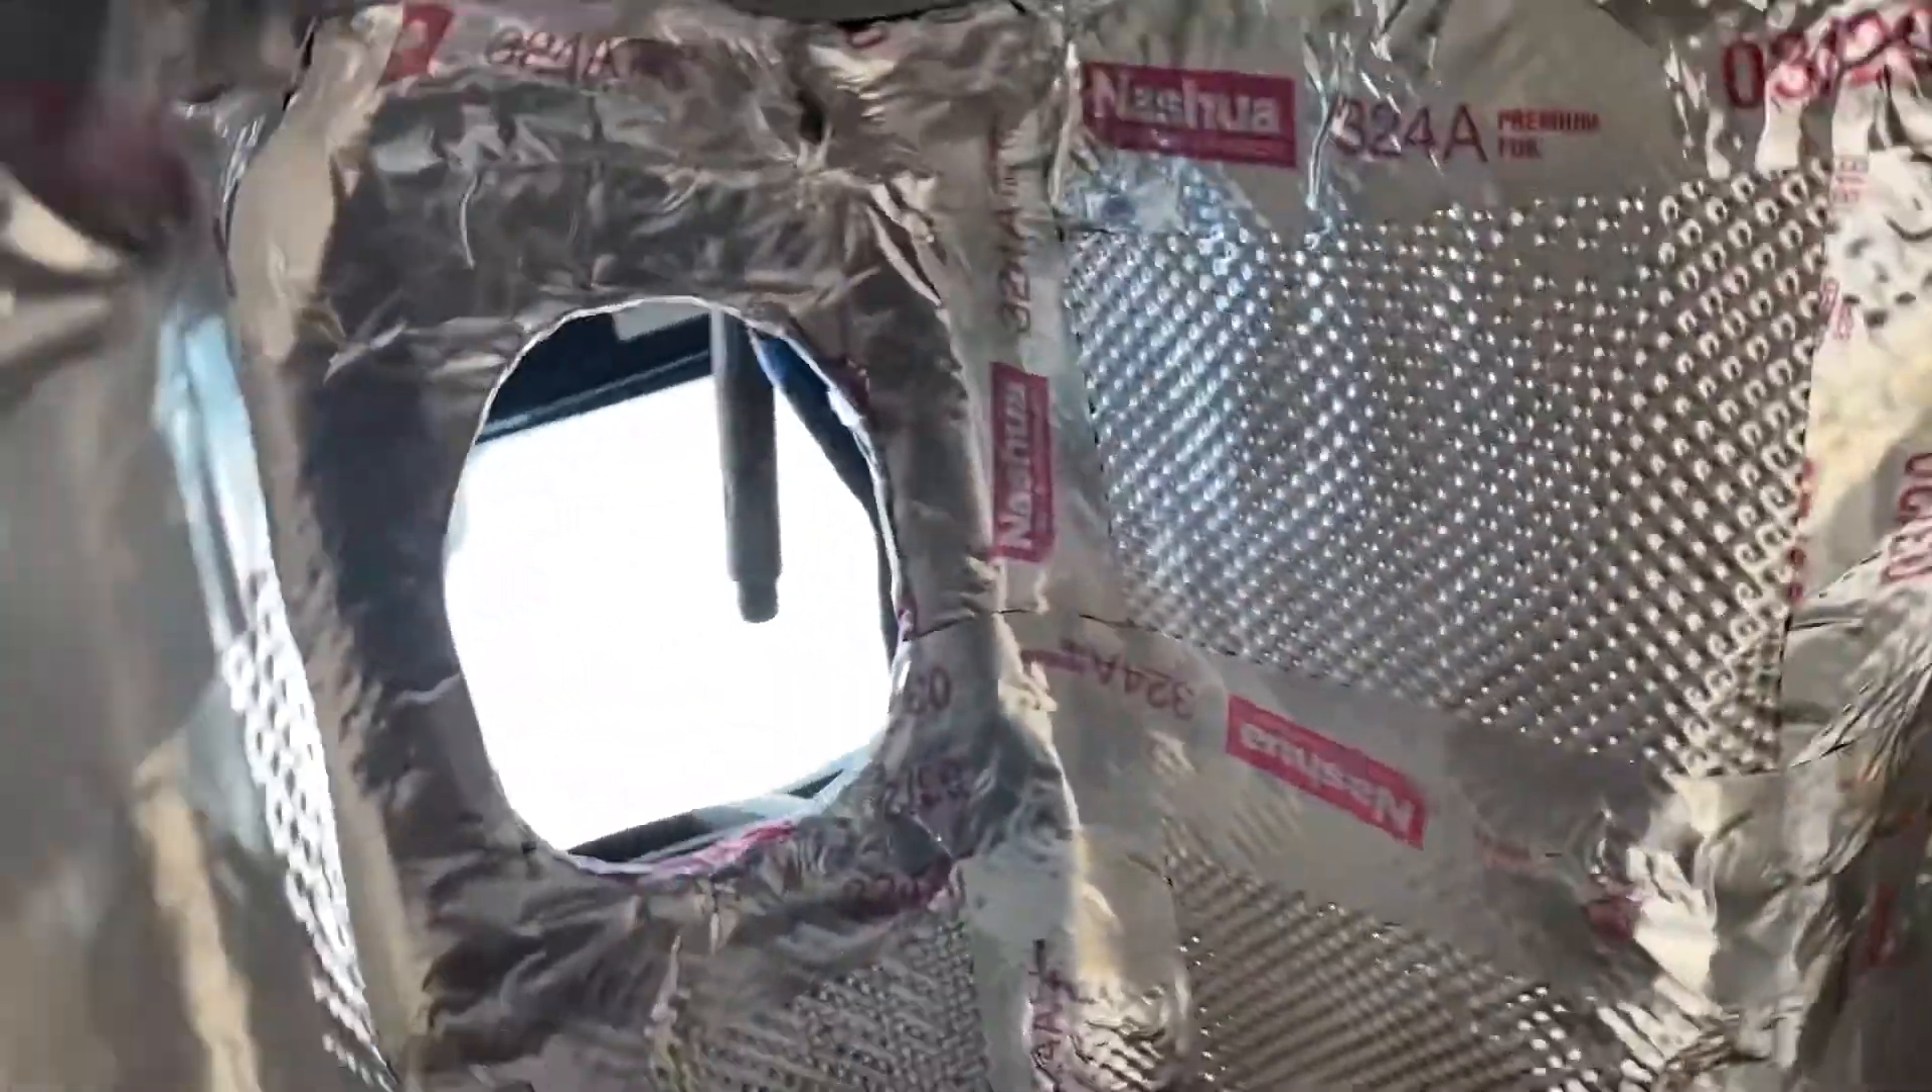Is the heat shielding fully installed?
Yes.